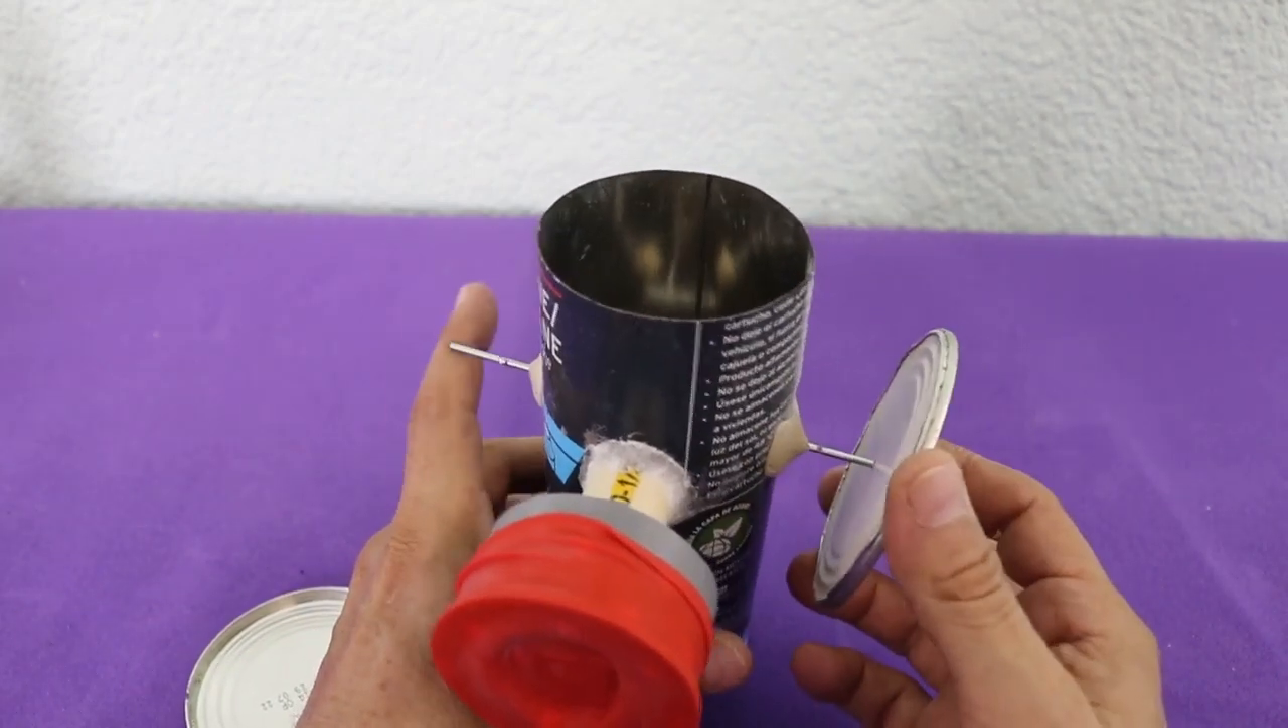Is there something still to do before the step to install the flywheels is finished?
Yes.